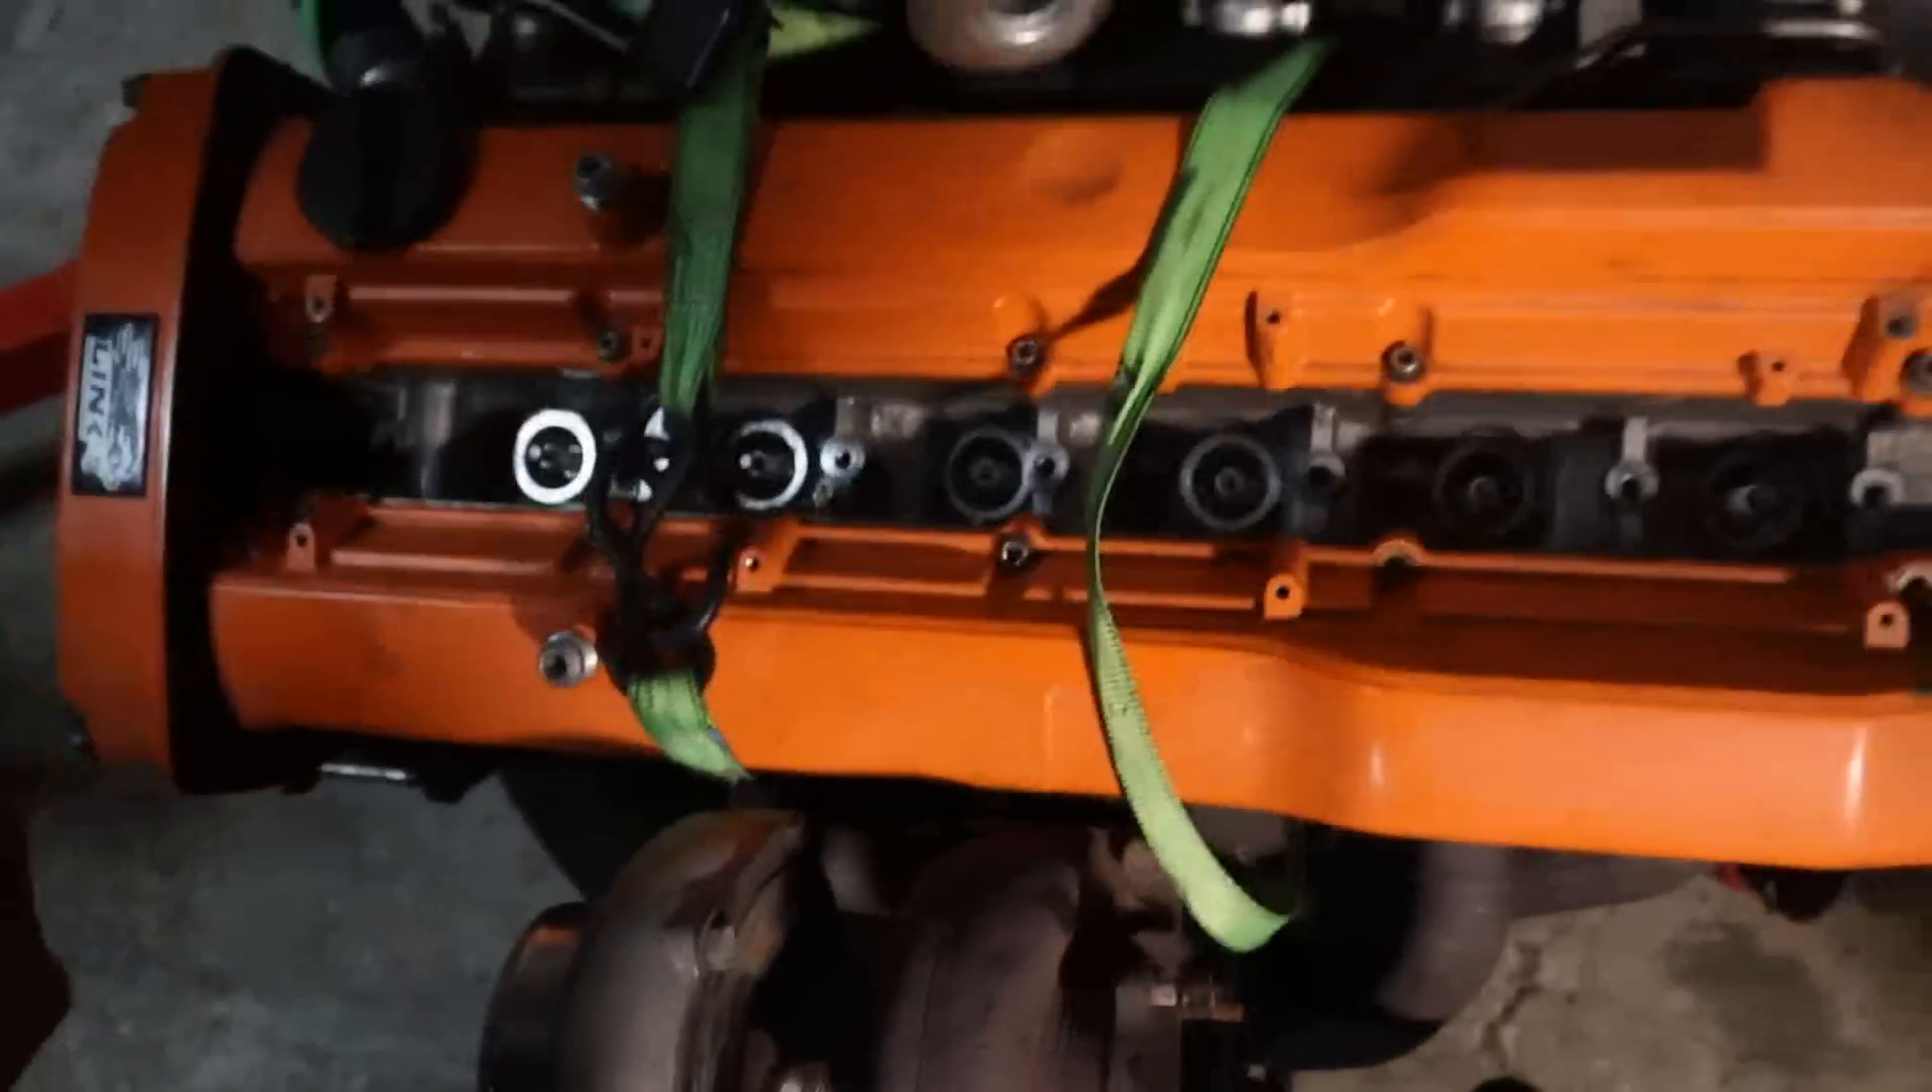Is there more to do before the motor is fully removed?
No.